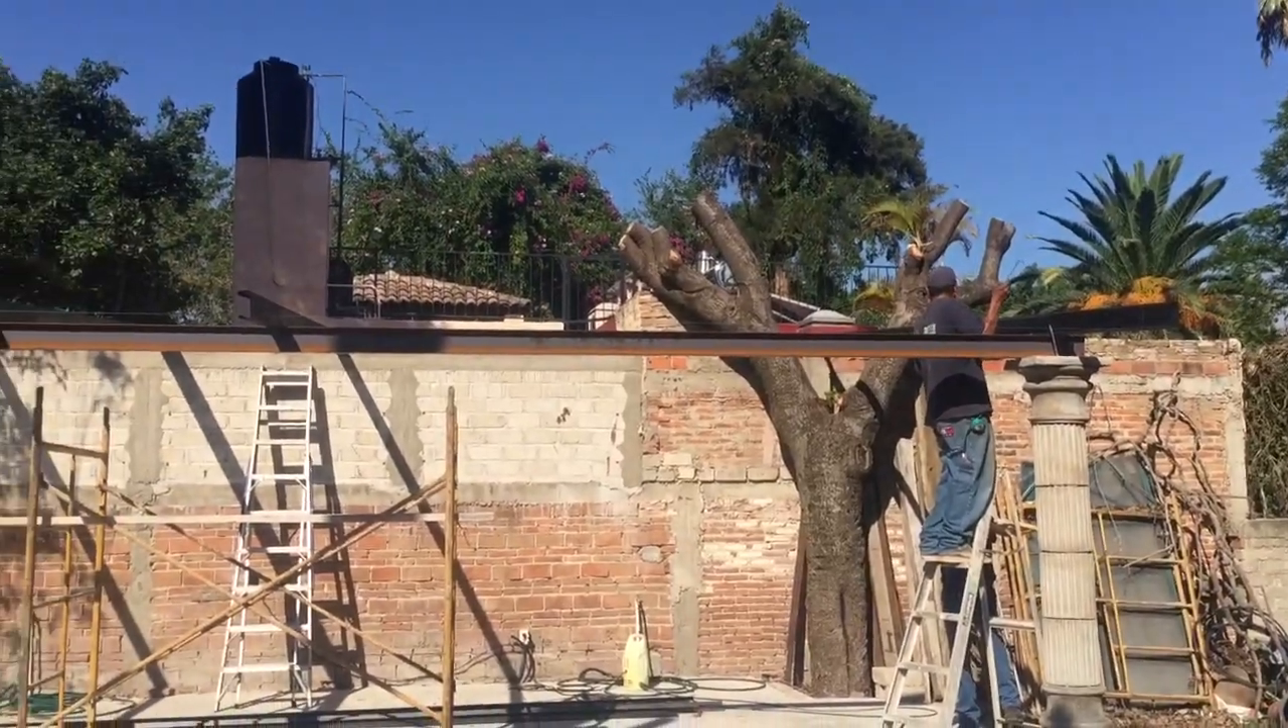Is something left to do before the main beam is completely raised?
No.